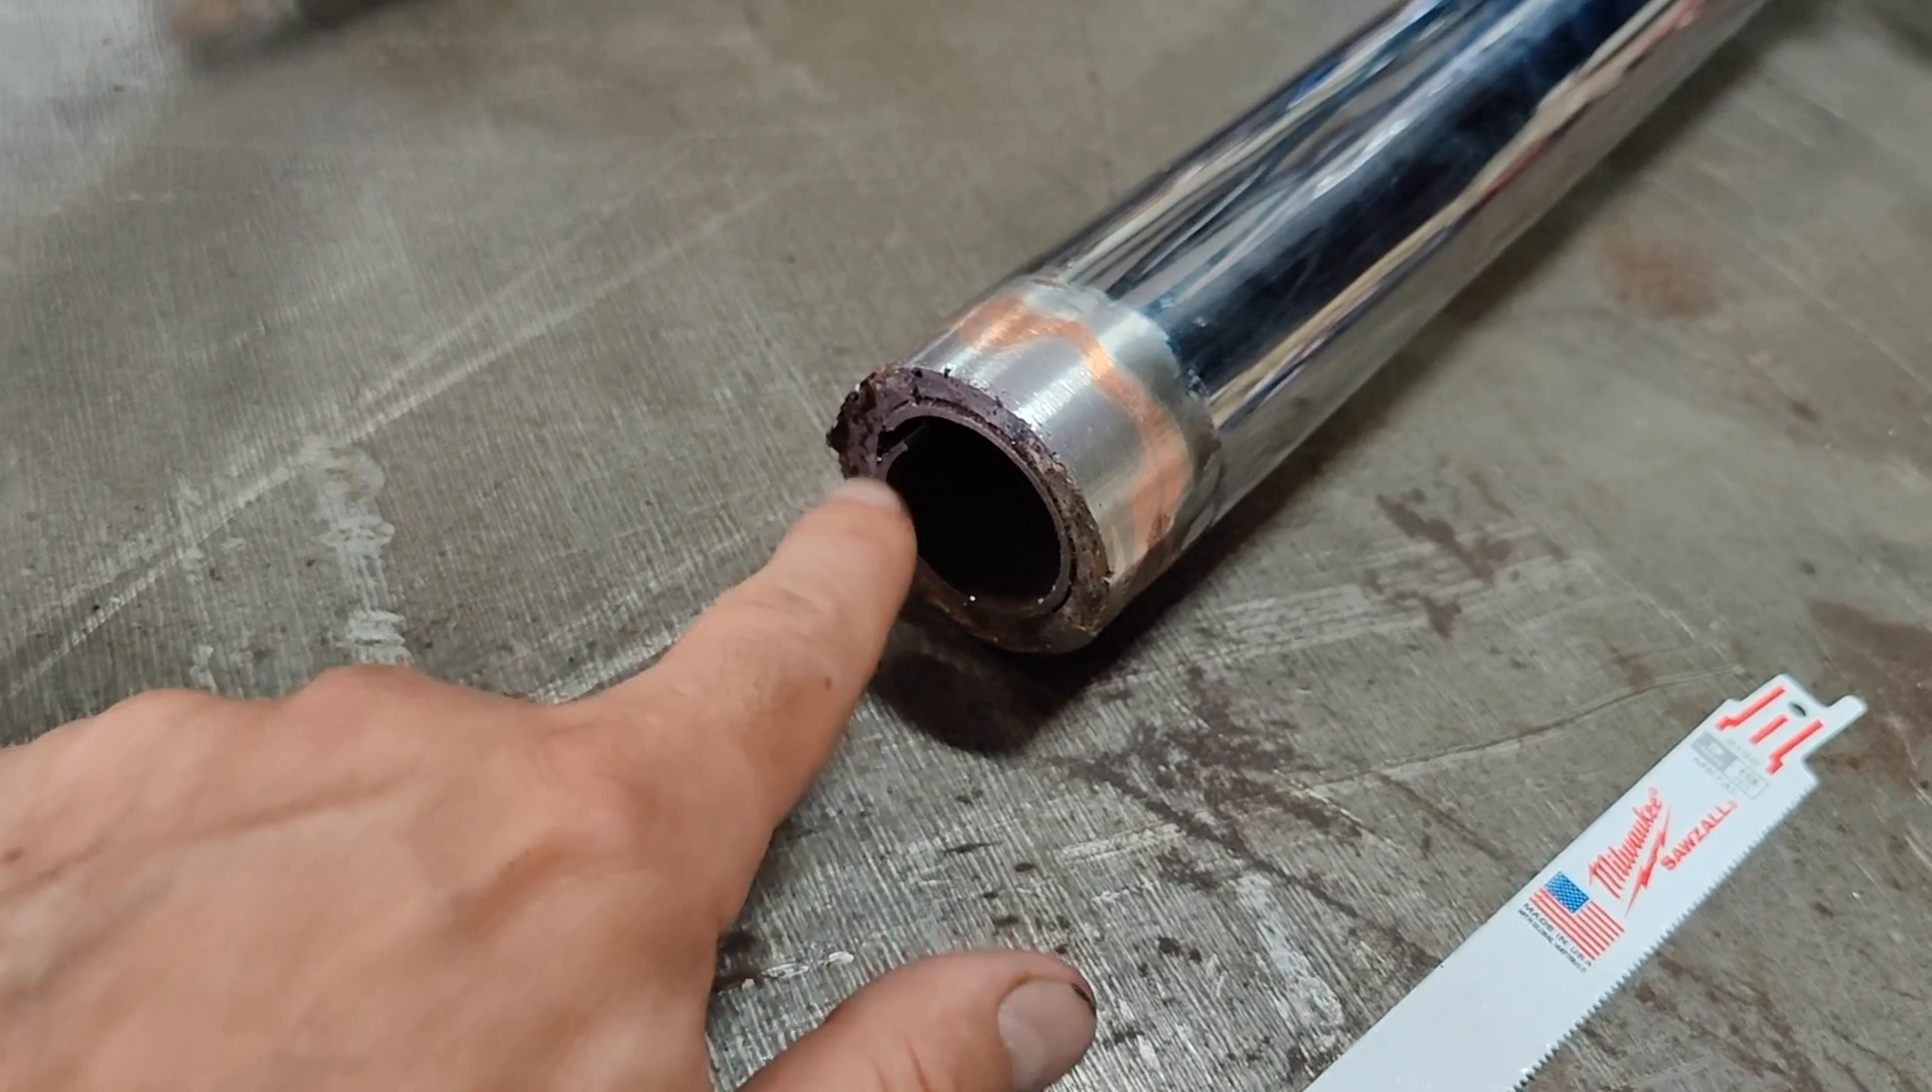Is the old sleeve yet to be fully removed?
Yes.